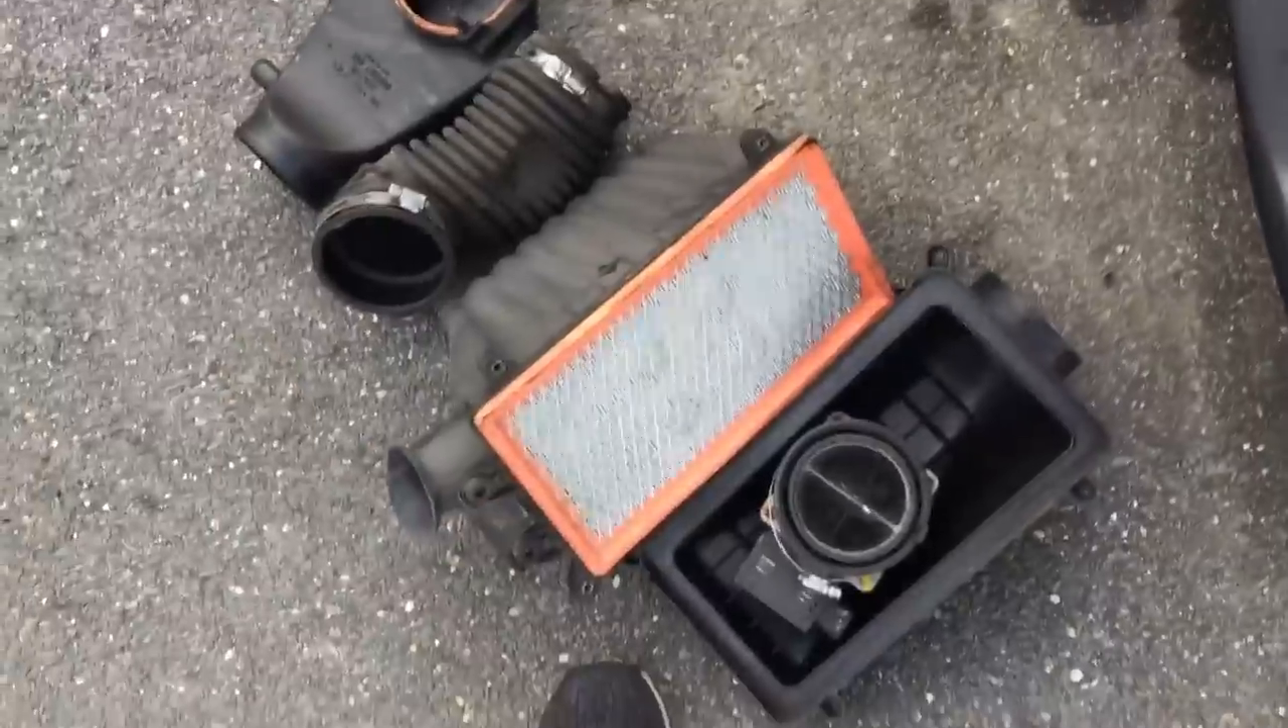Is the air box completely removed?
Yes.